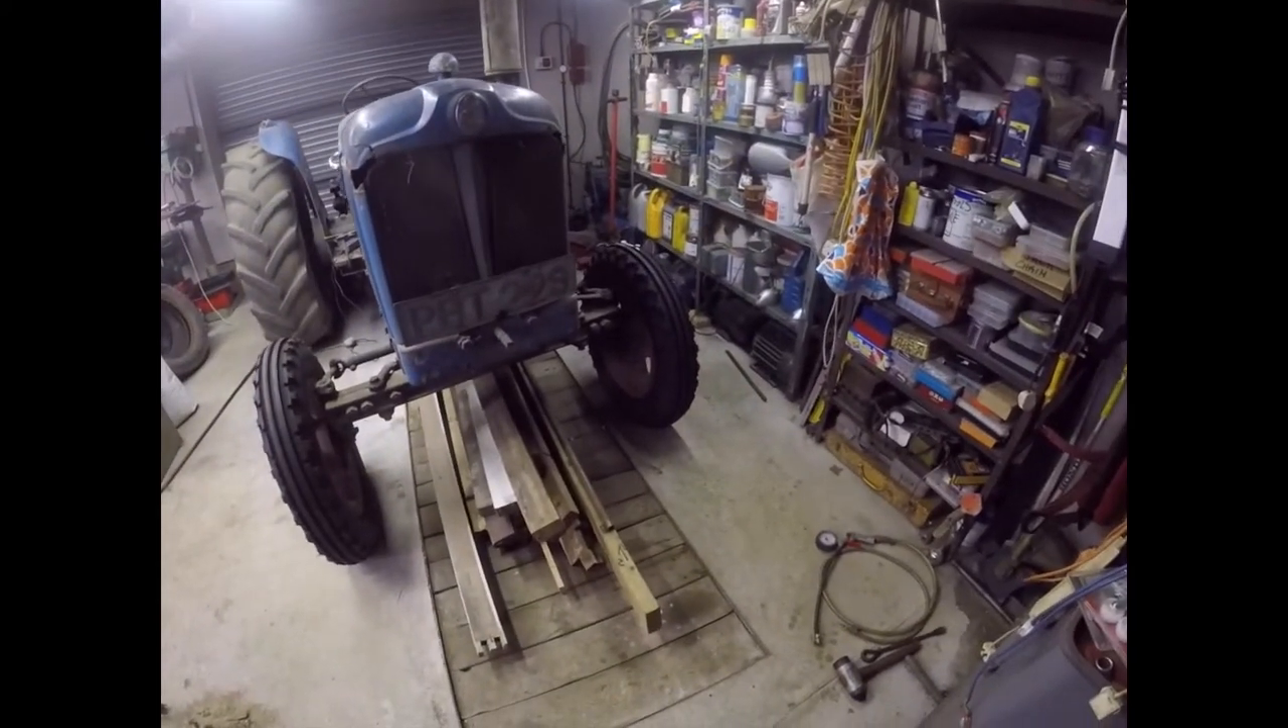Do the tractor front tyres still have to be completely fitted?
No.